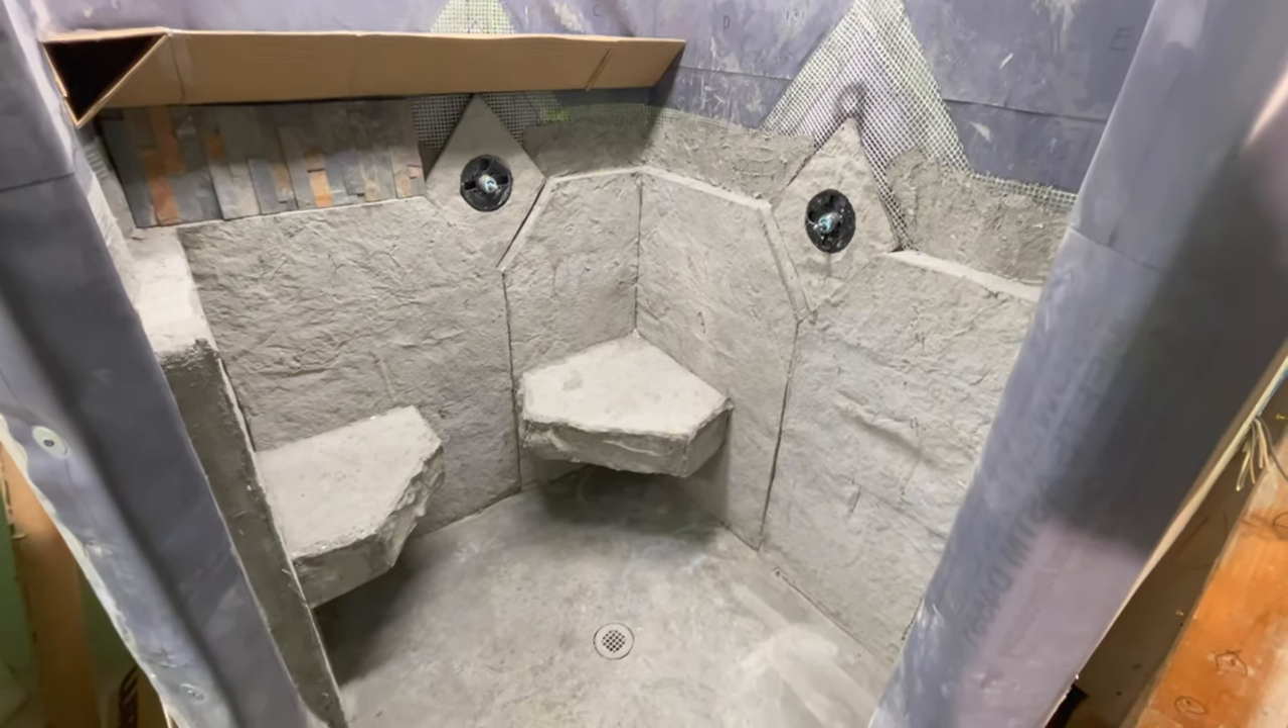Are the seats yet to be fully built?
No.